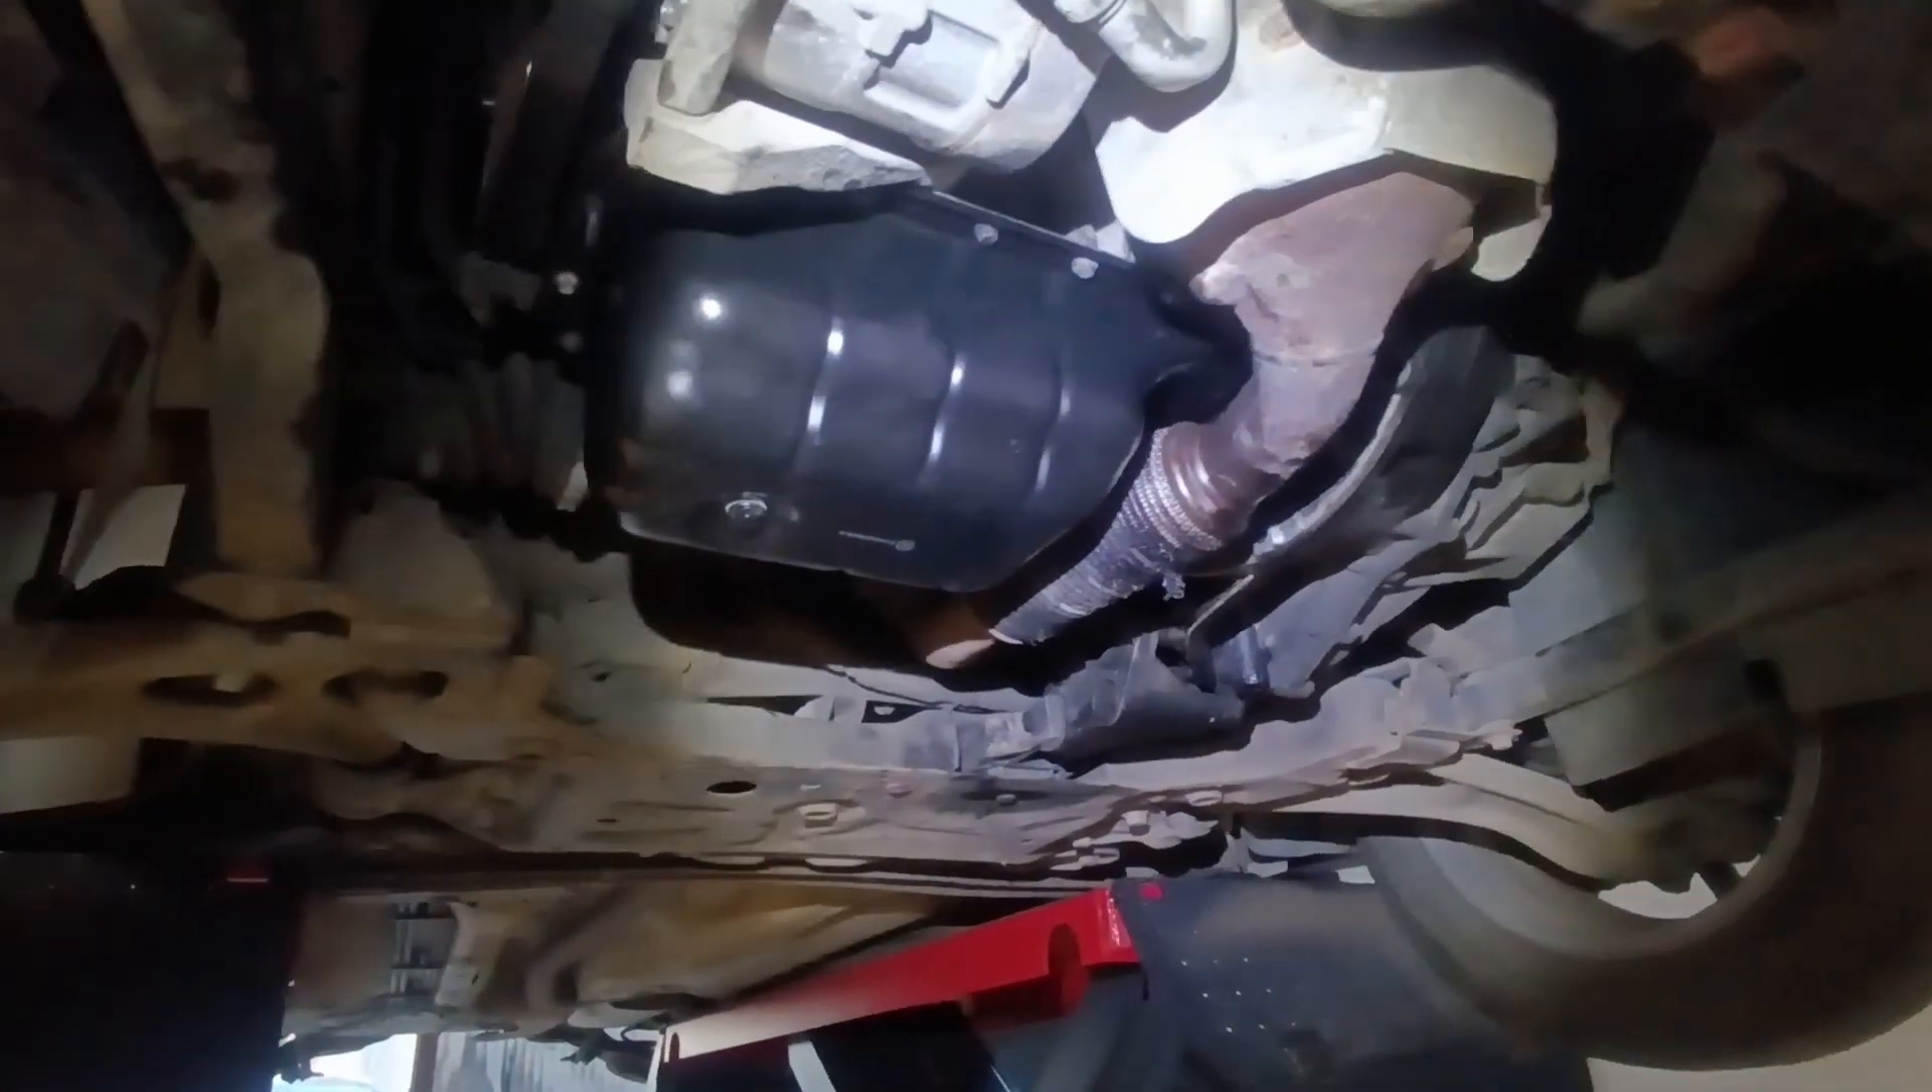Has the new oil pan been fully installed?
Yes.